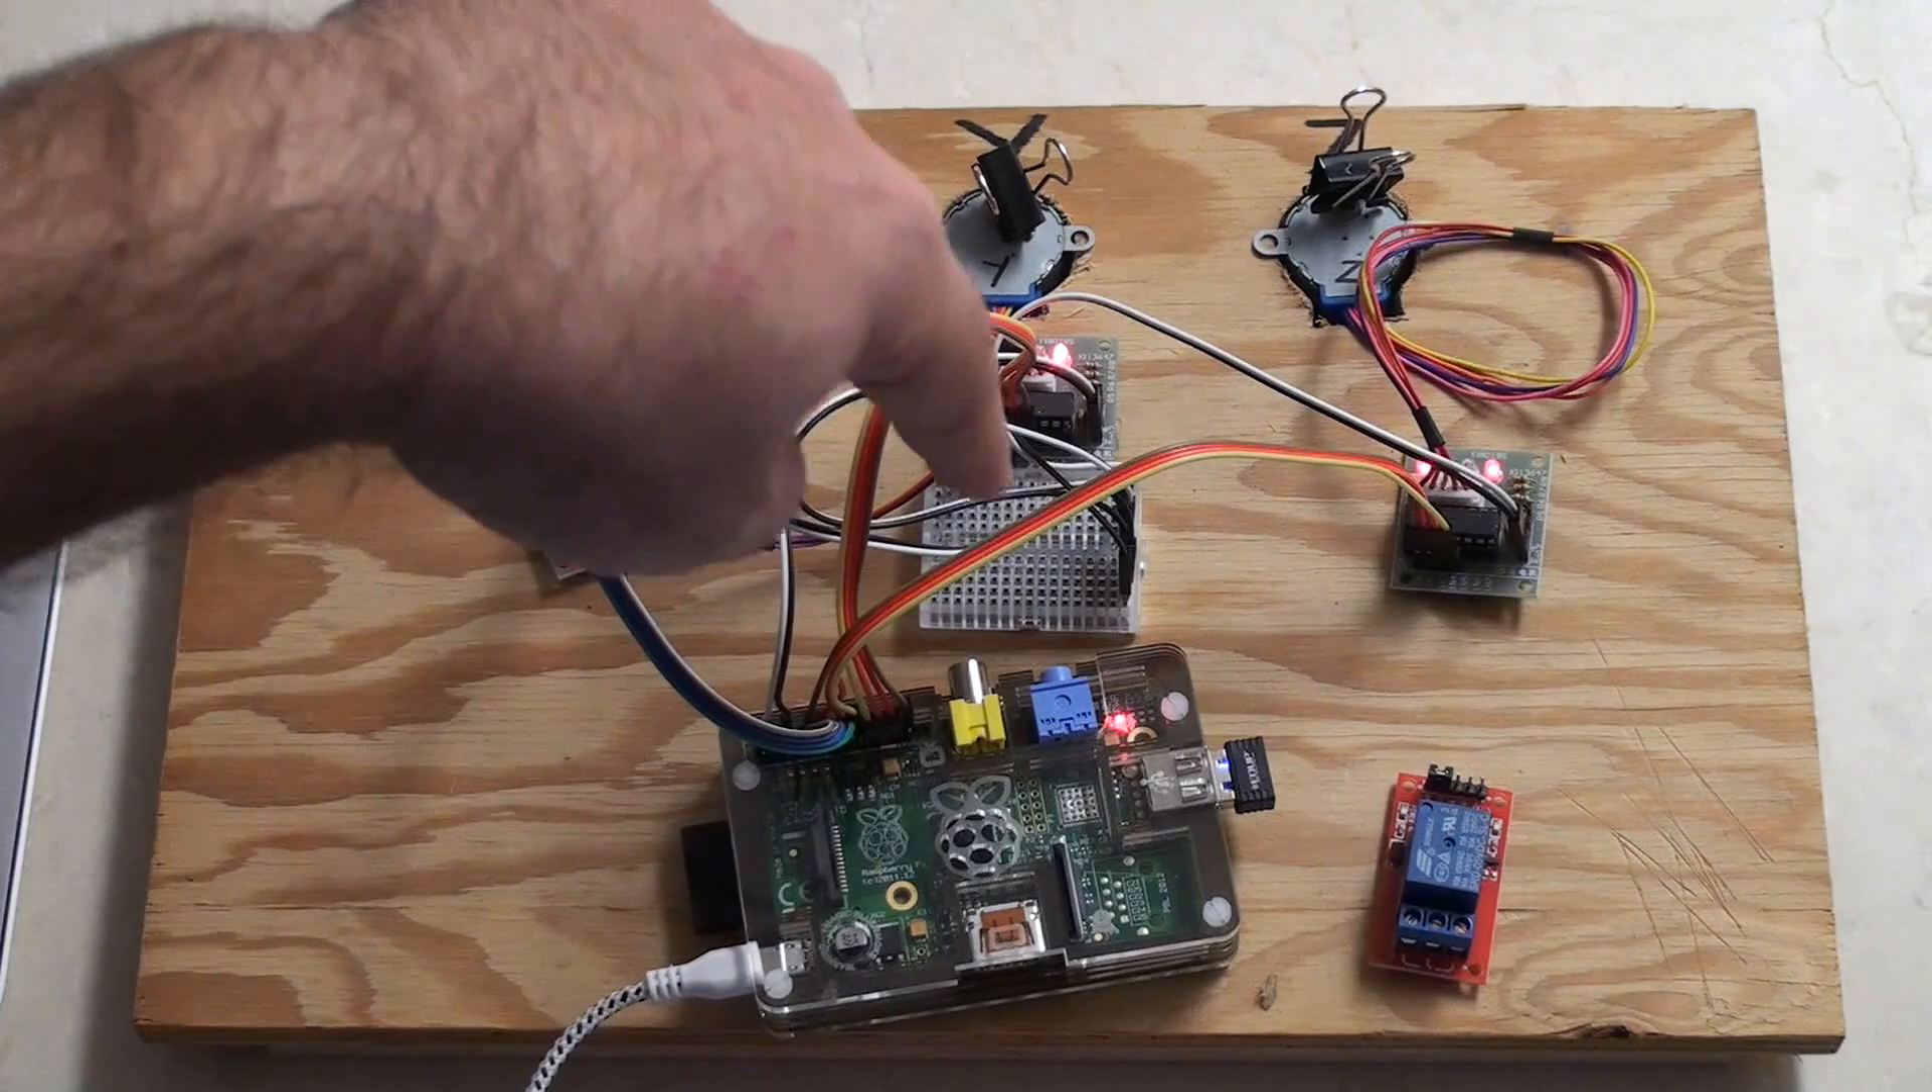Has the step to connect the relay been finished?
No.